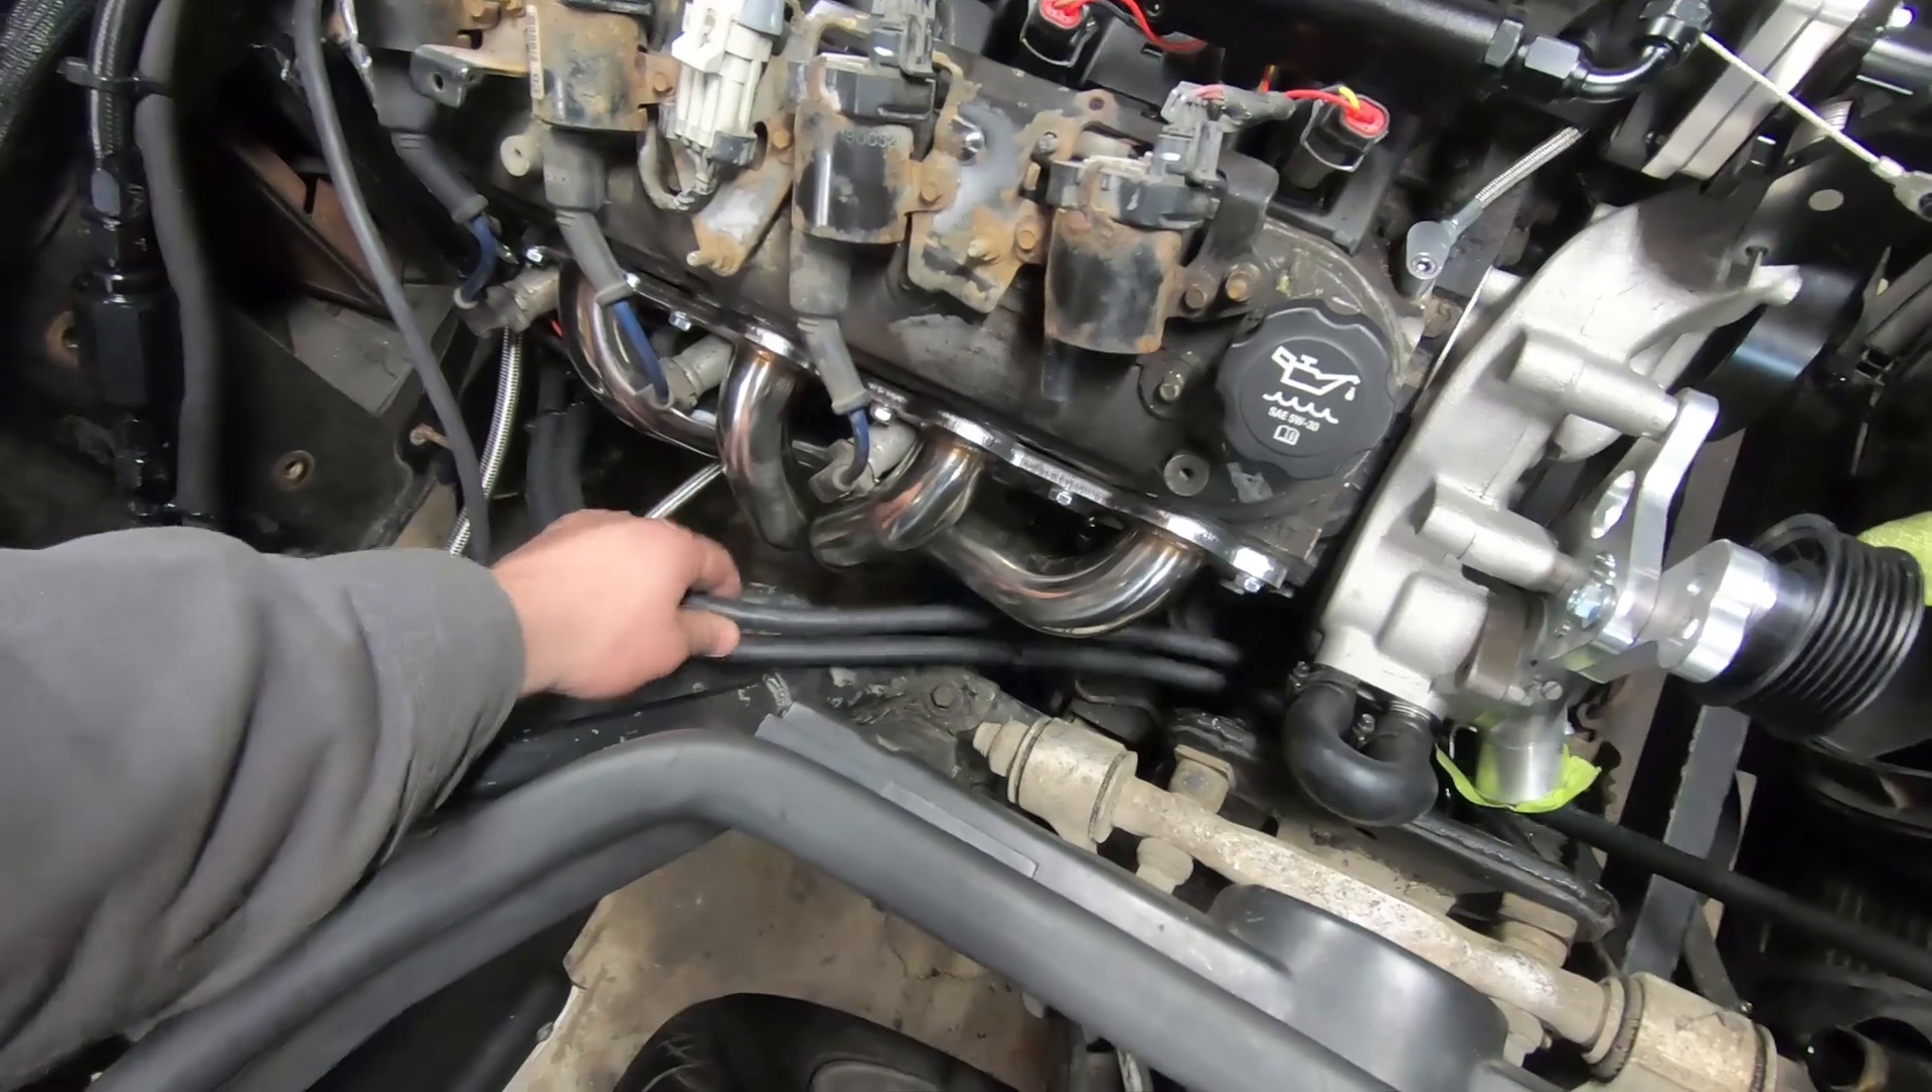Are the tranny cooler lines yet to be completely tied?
Yes.